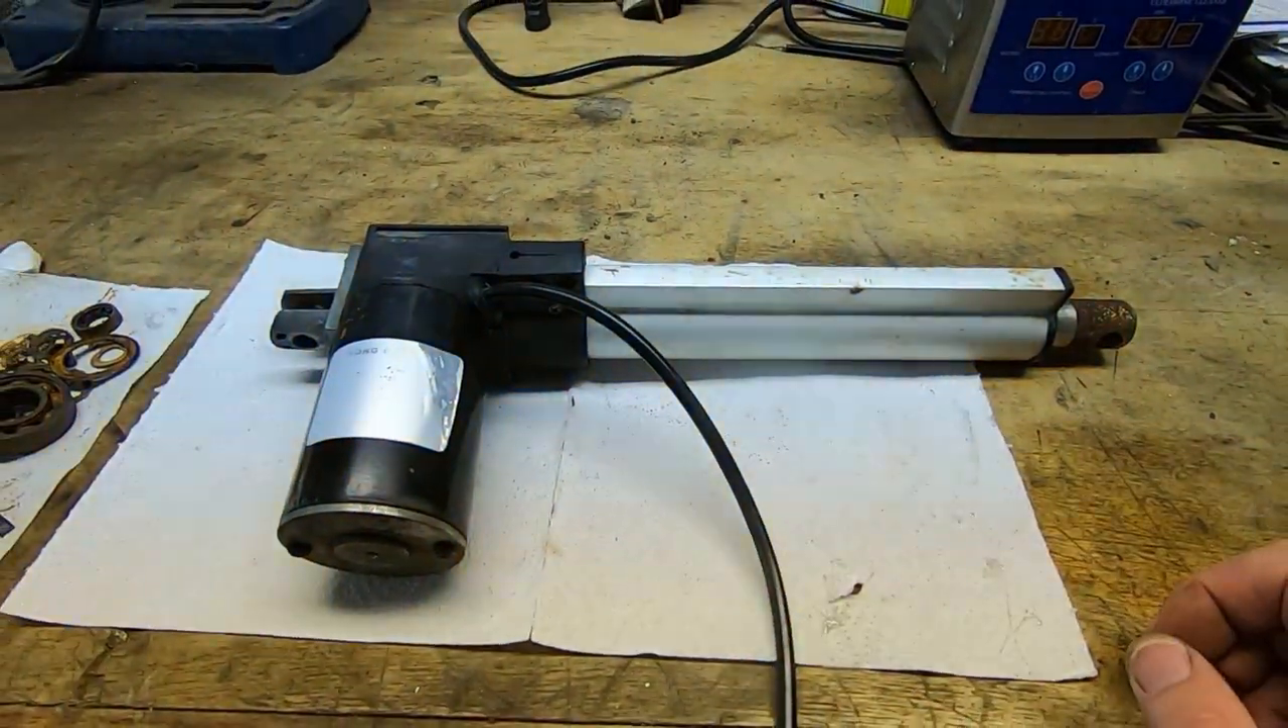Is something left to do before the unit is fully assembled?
No.